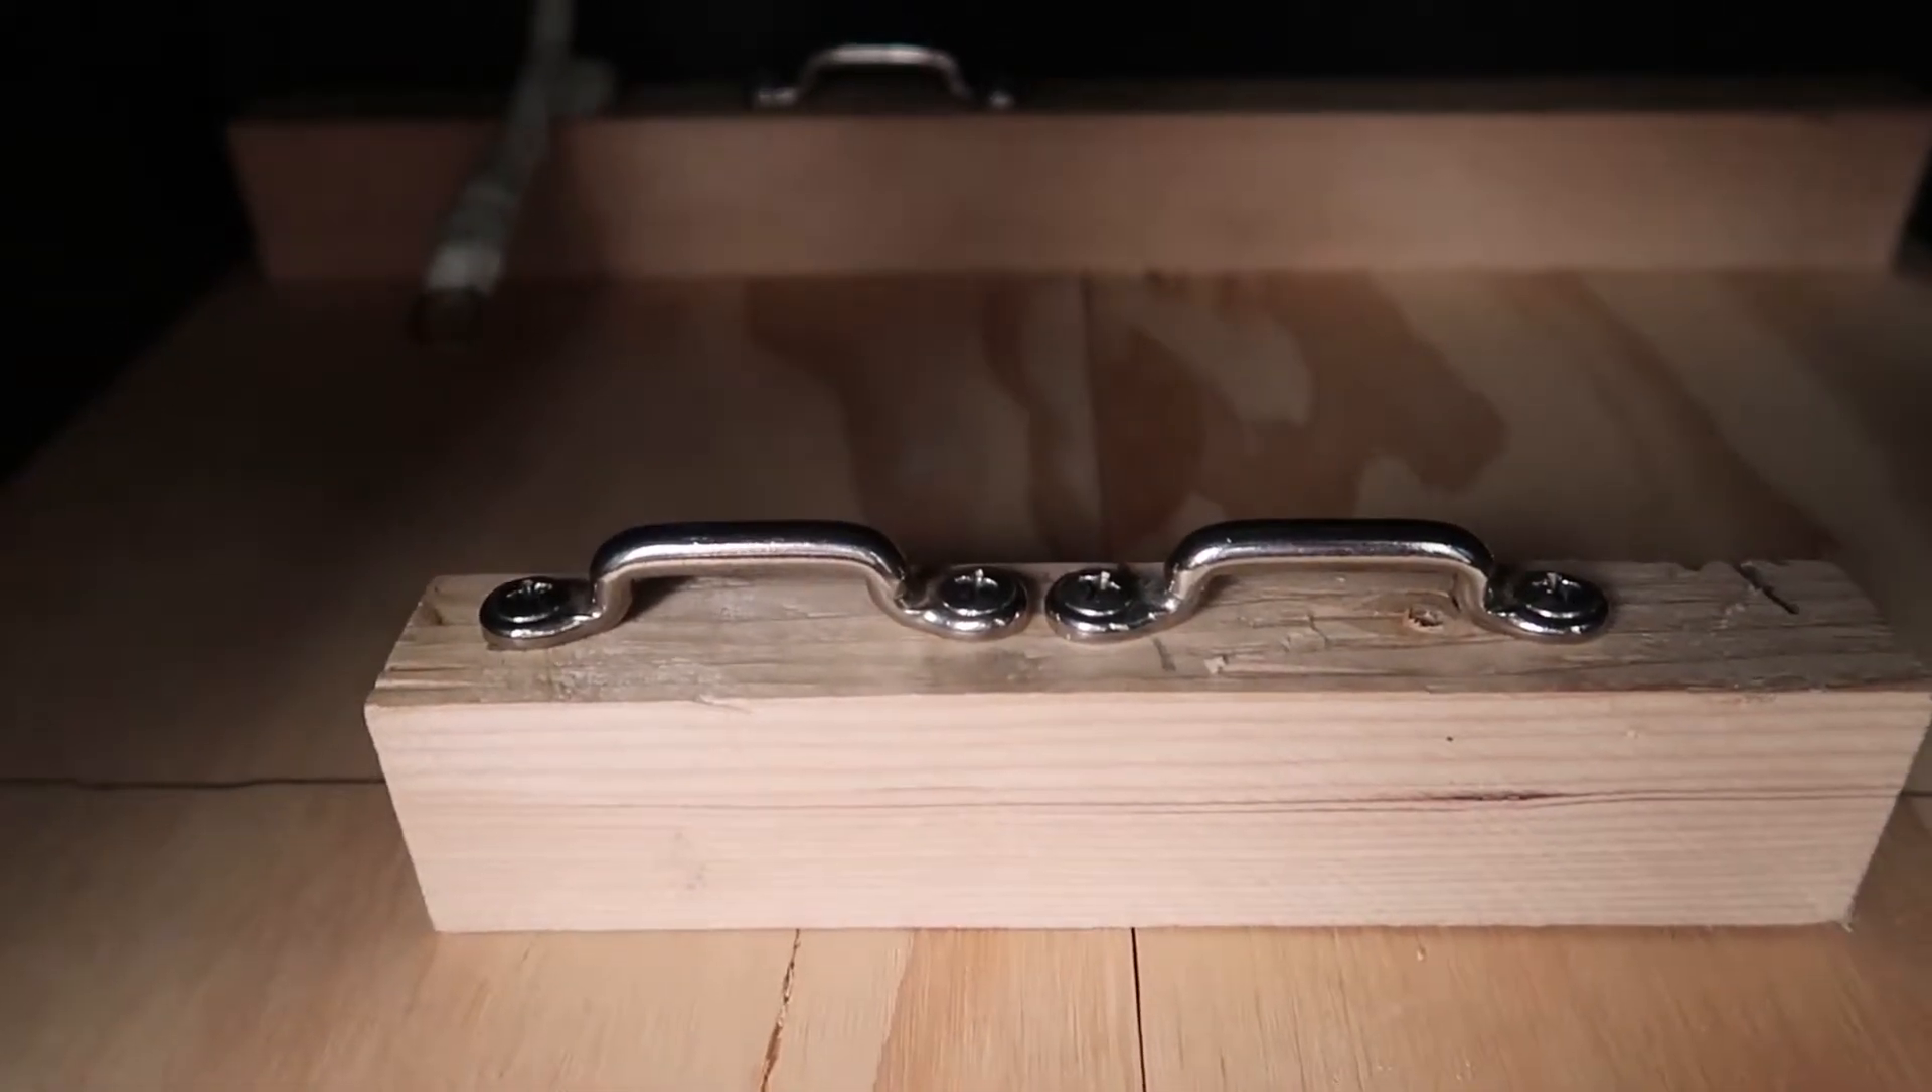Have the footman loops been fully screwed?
Yes.